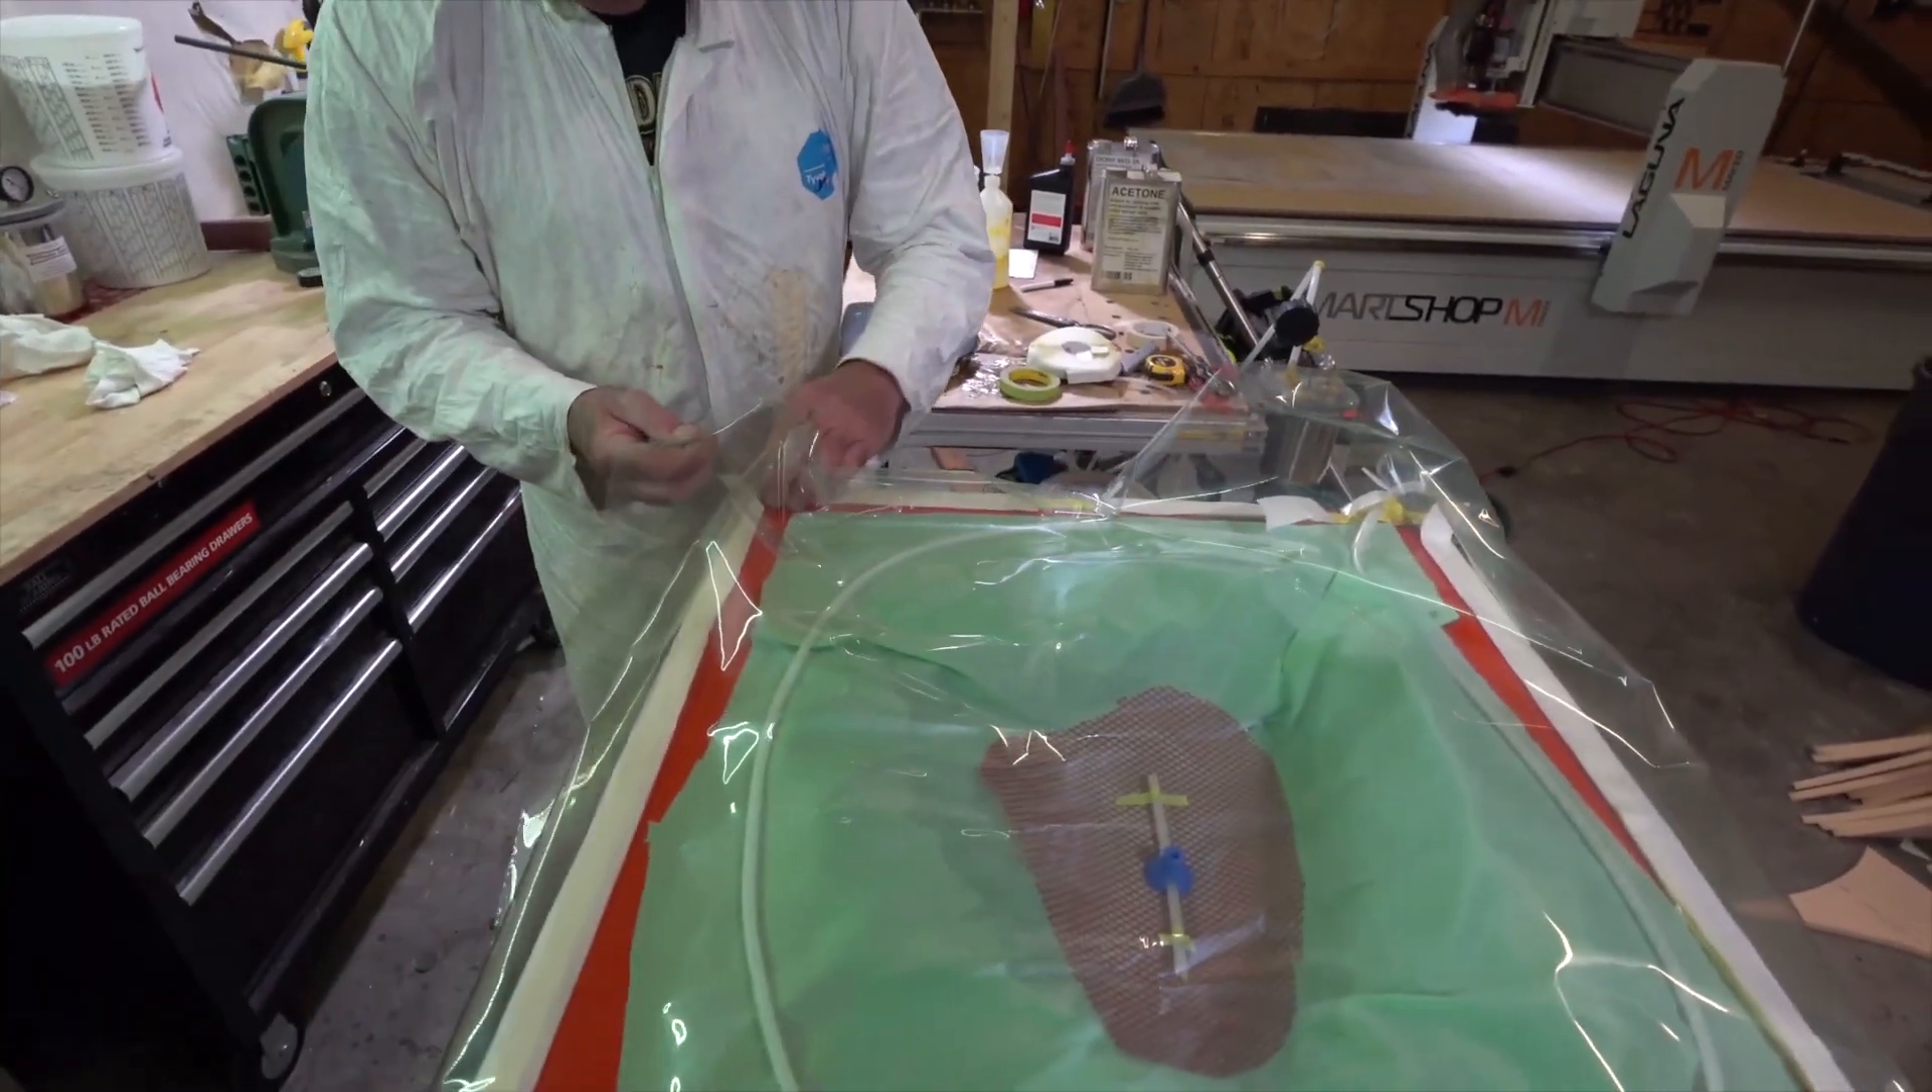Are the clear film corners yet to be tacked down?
Yes.